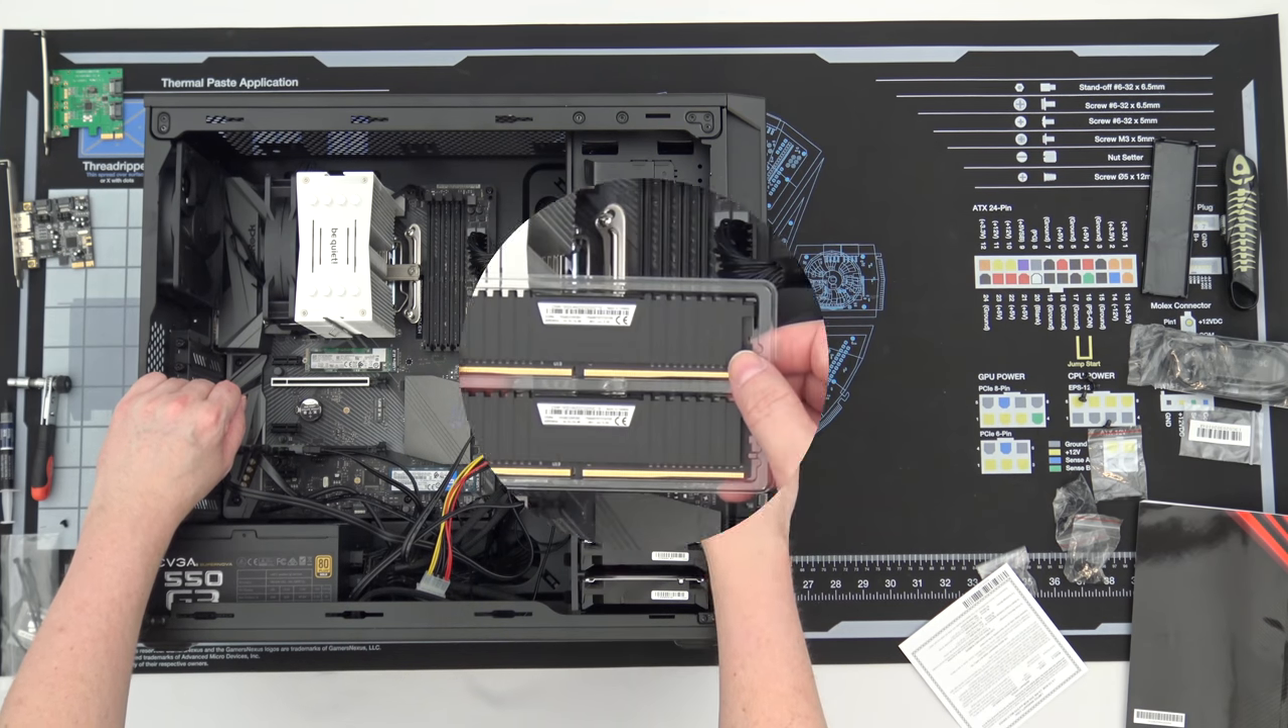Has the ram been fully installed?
No.